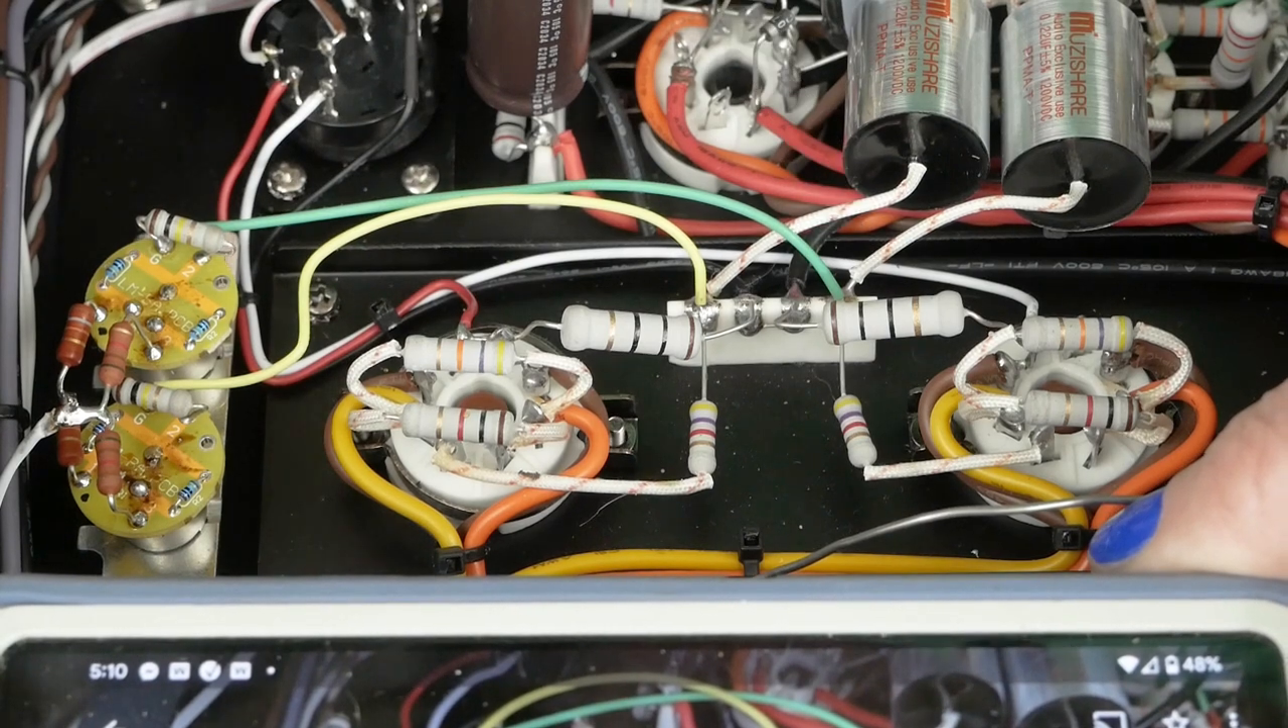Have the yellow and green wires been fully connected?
Yes.